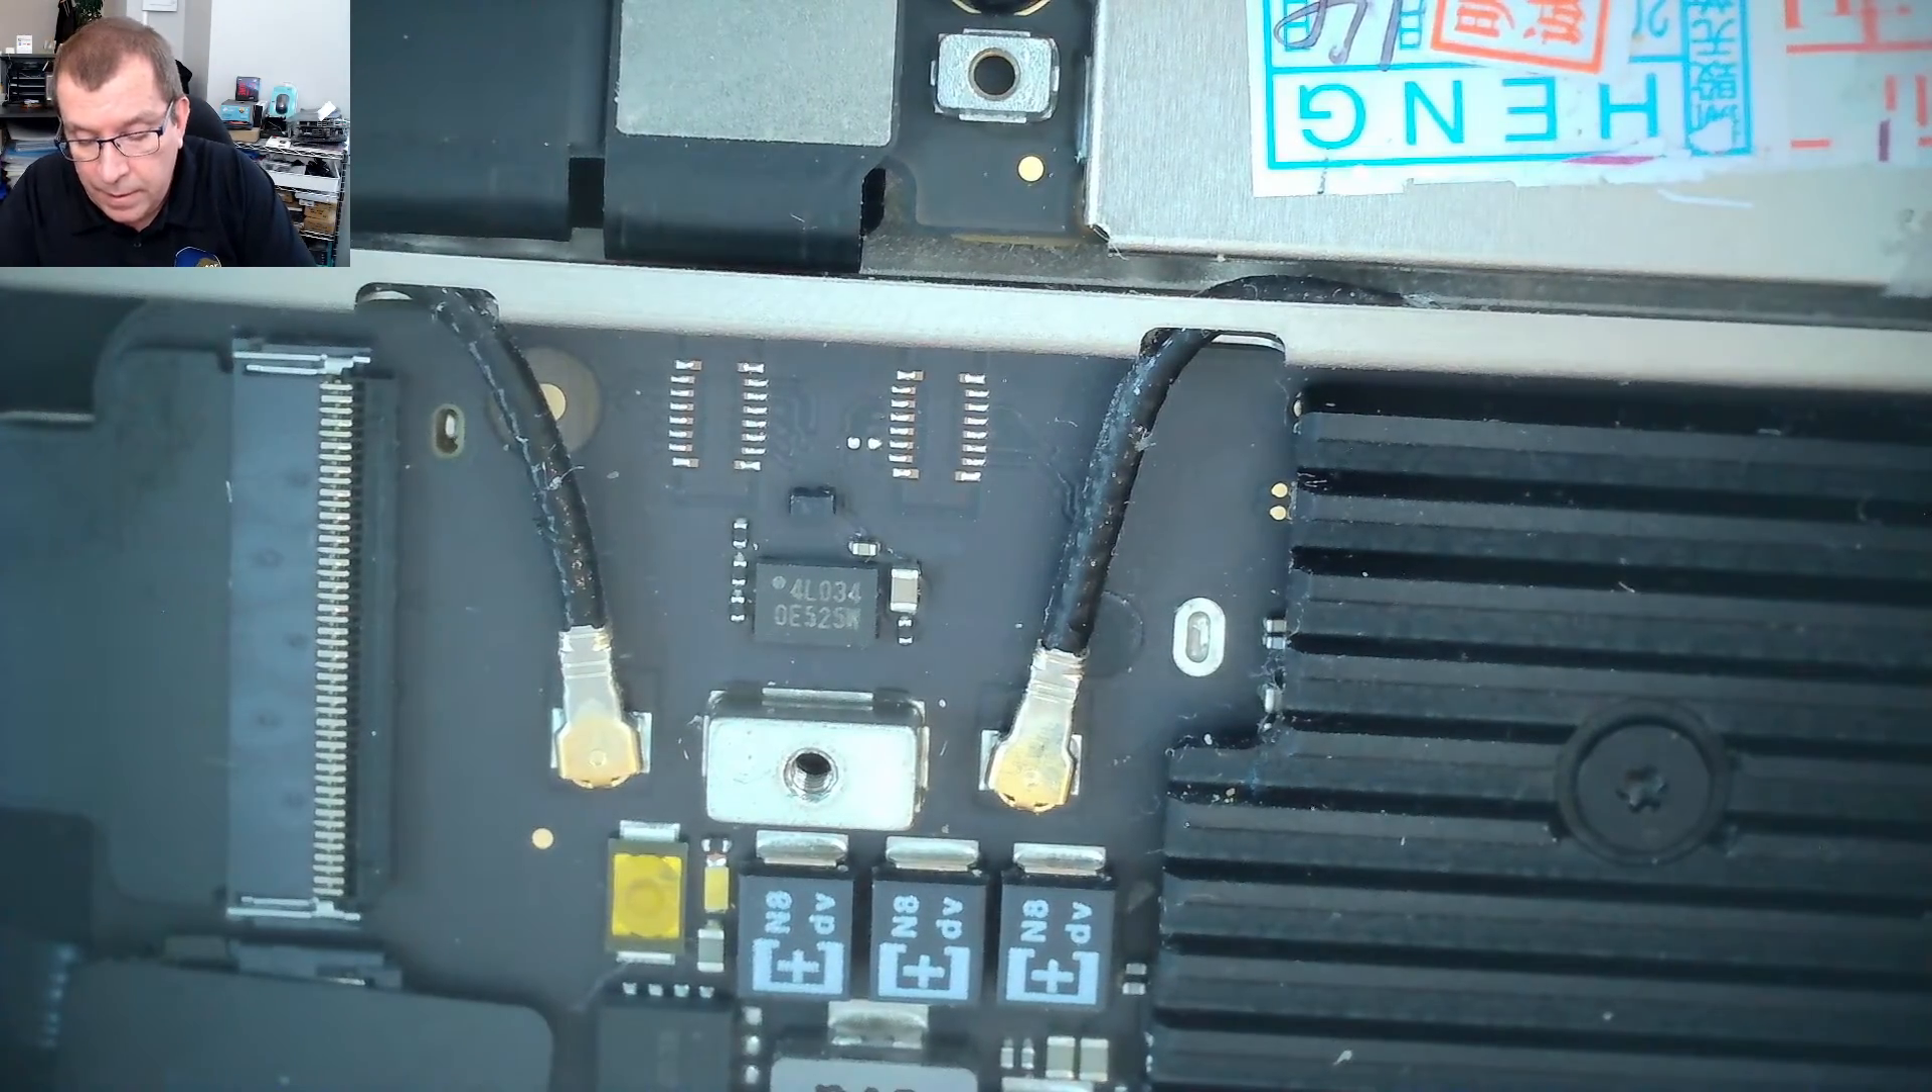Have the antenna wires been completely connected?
Yes.